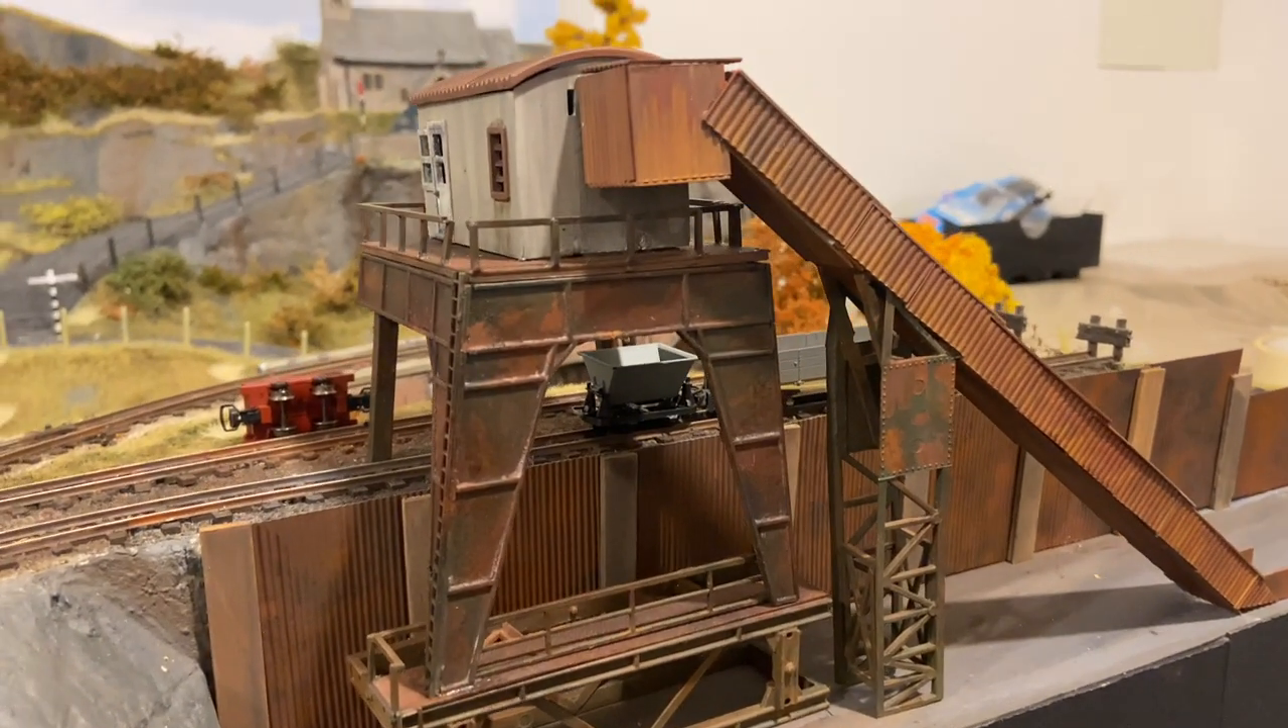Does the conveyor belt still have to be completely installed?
No.